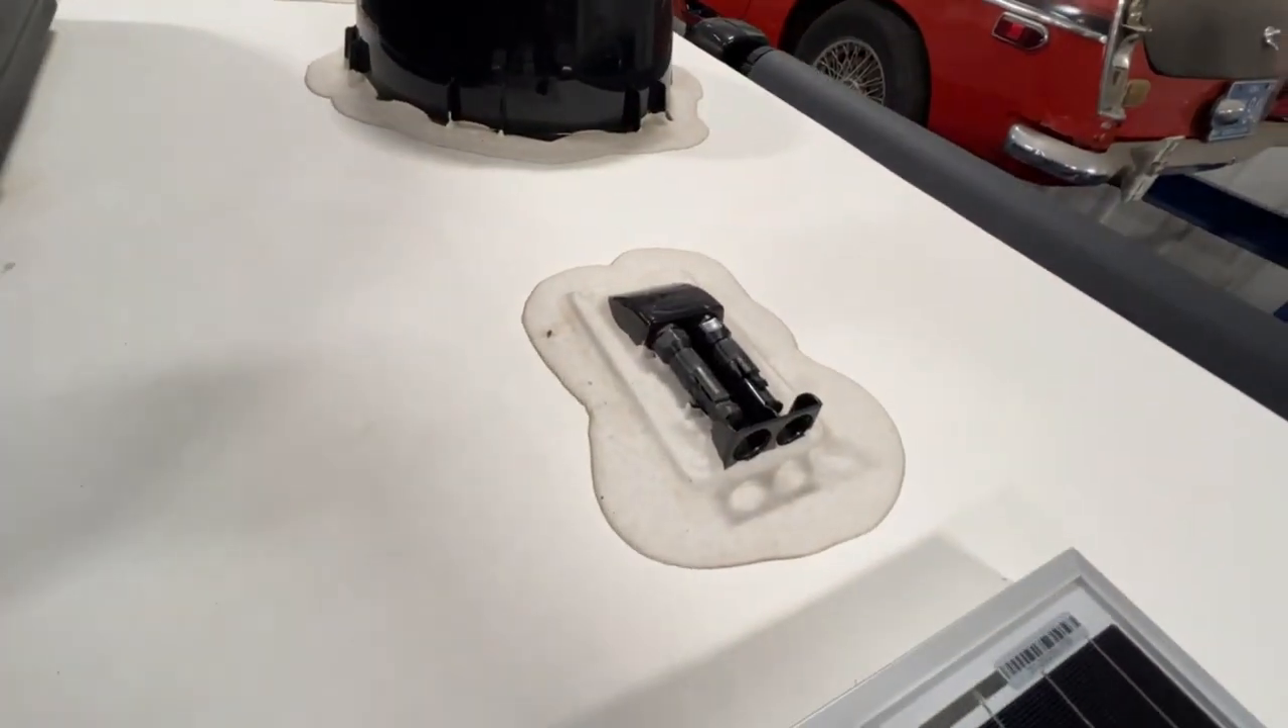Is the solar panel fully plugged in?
No.